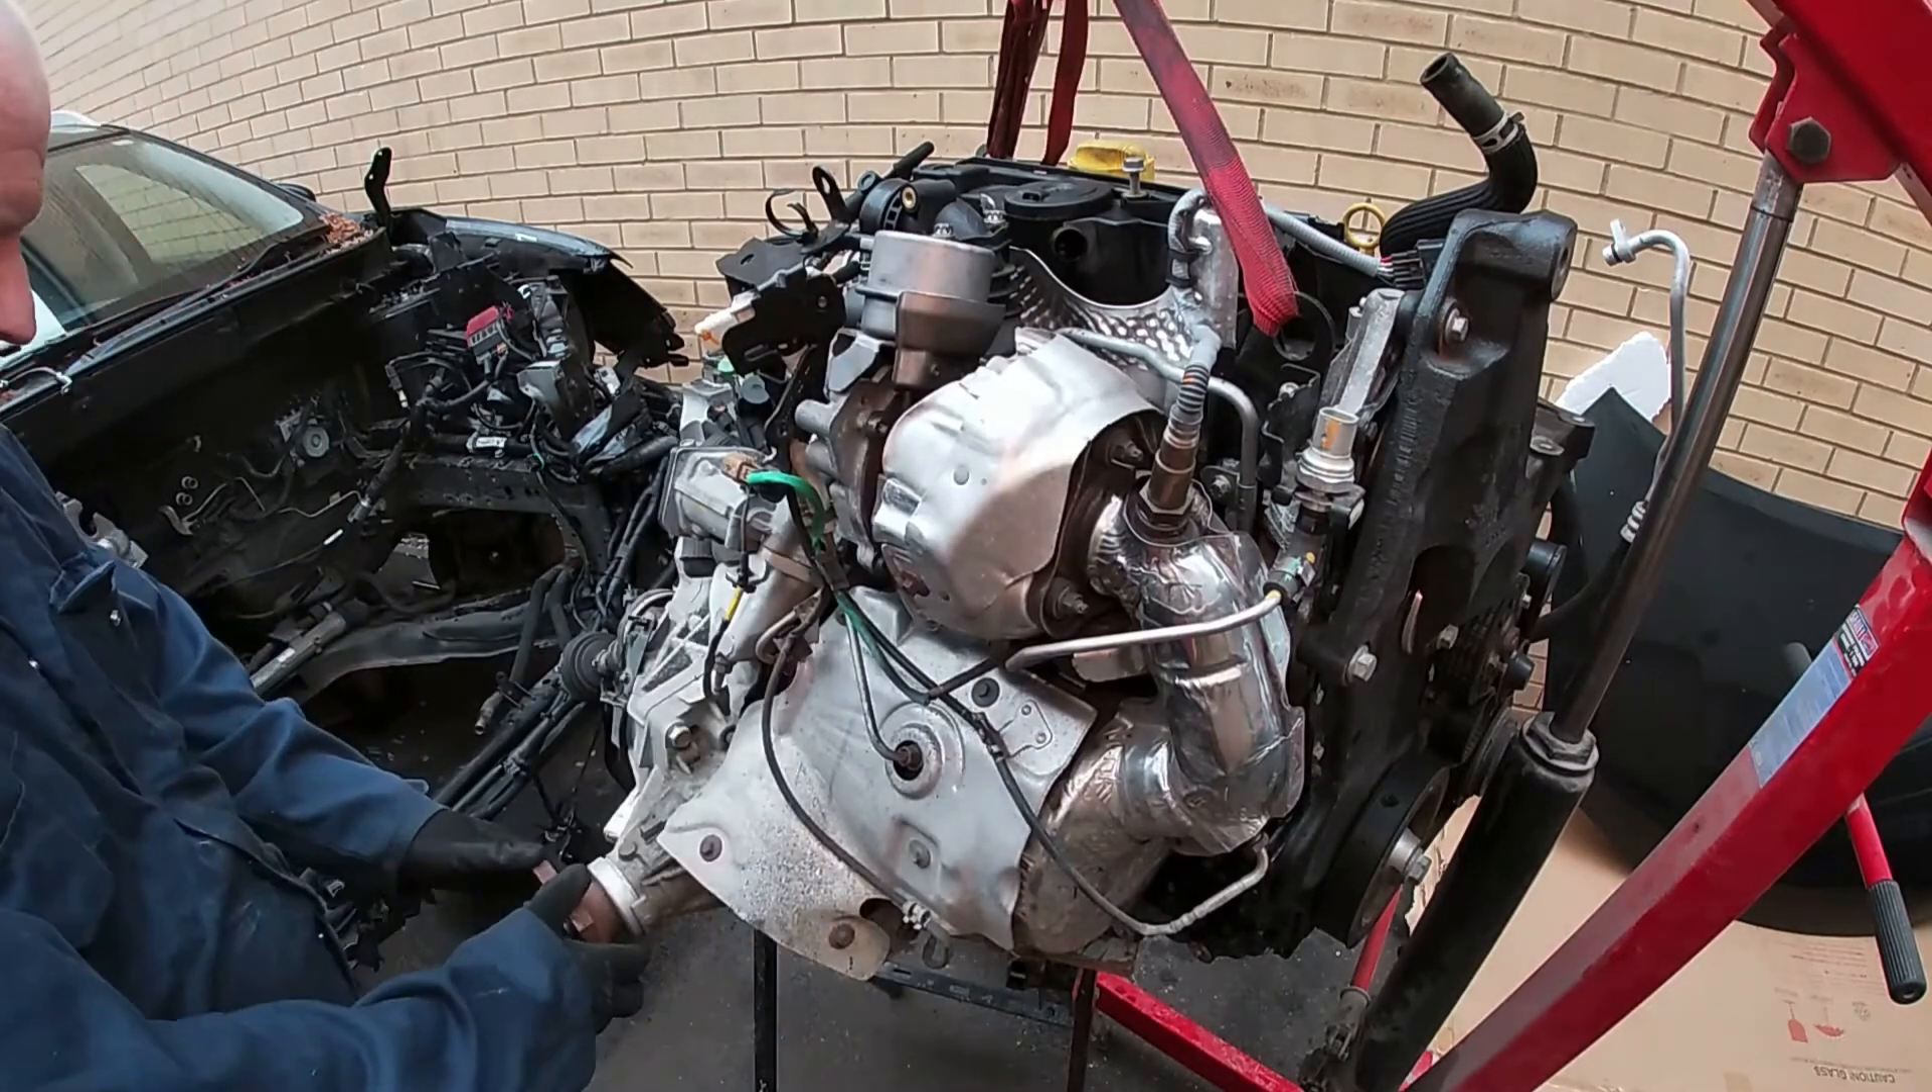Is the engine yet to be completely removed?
No.